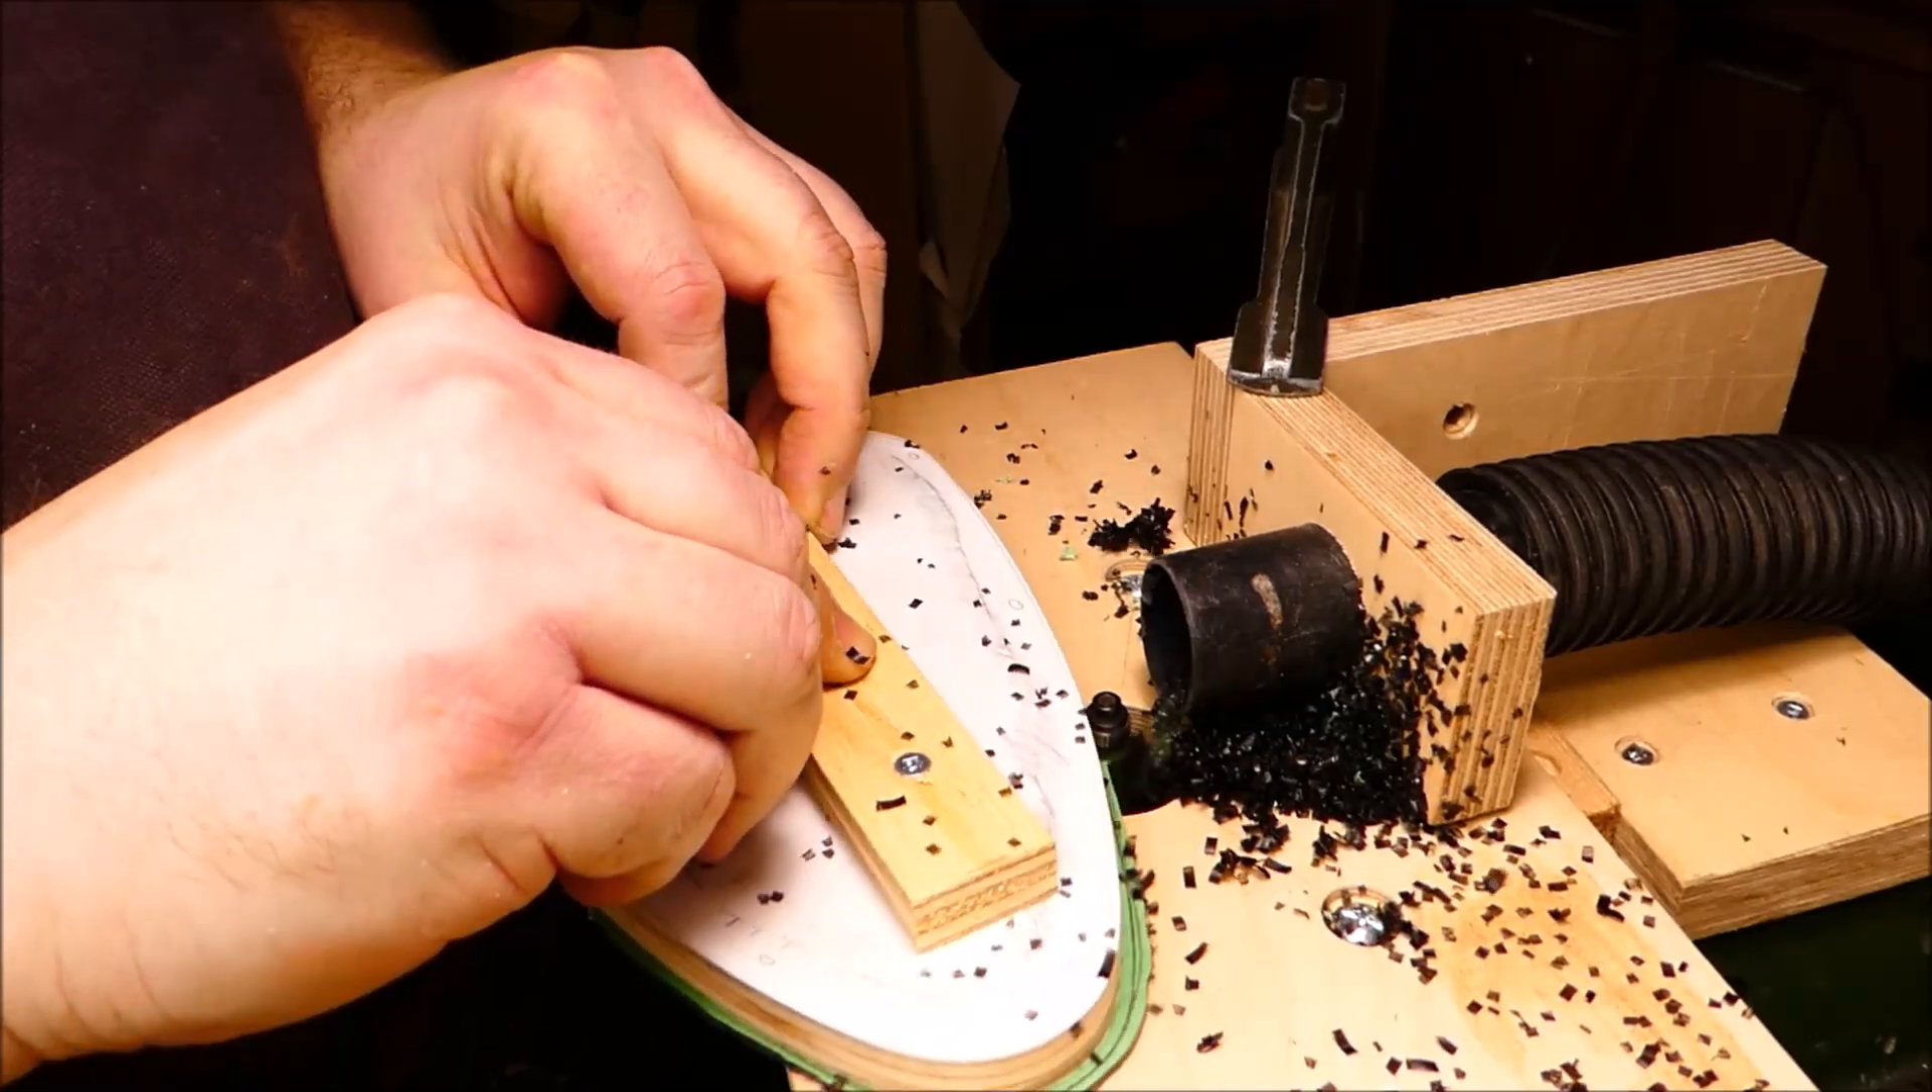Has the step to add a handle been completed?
Yes.